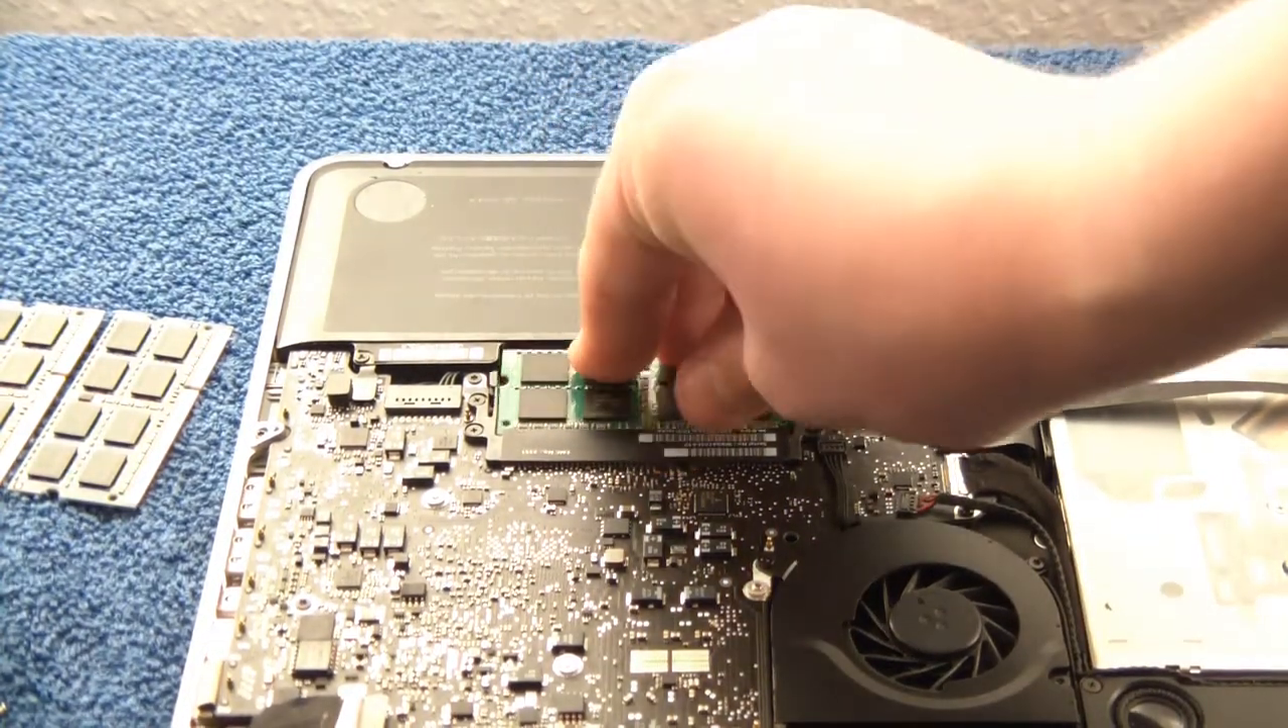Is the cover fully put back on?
No.